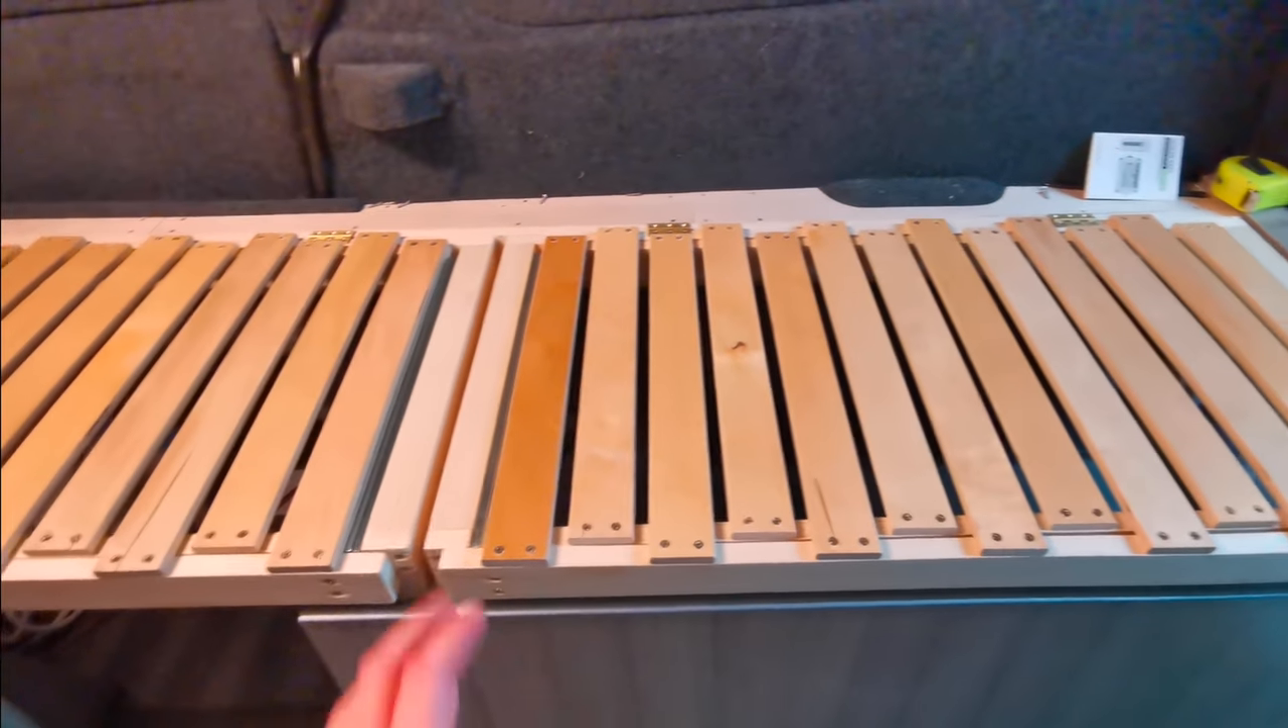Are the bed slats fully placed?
Yes.